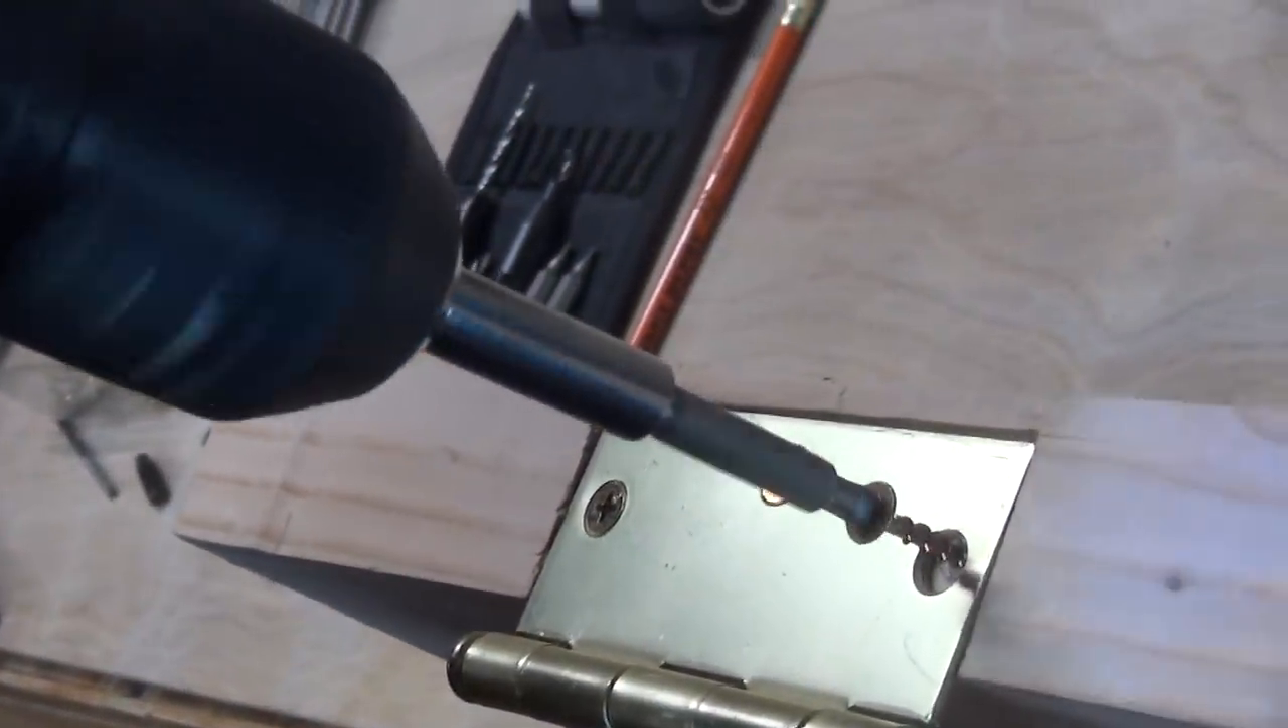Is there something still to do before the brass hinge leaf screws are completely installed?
Yes.